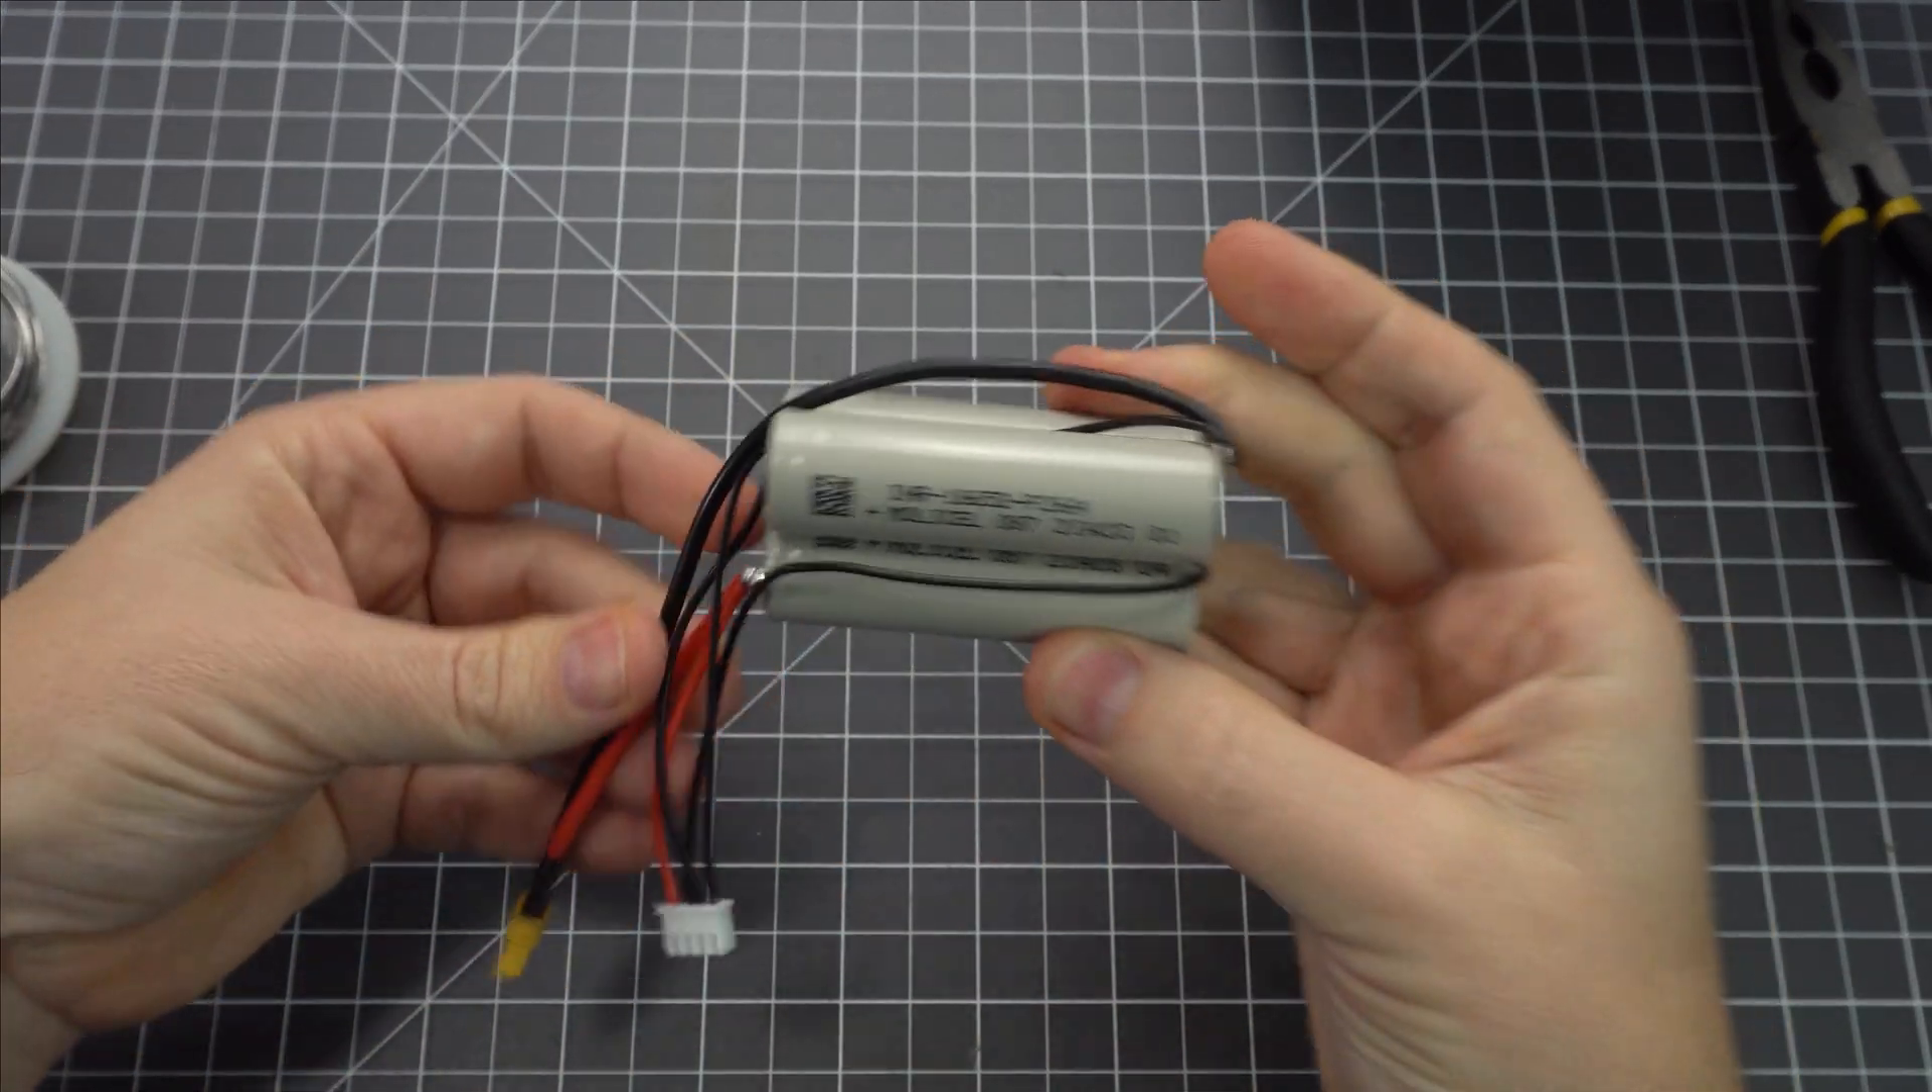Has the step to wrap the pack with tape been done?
No.